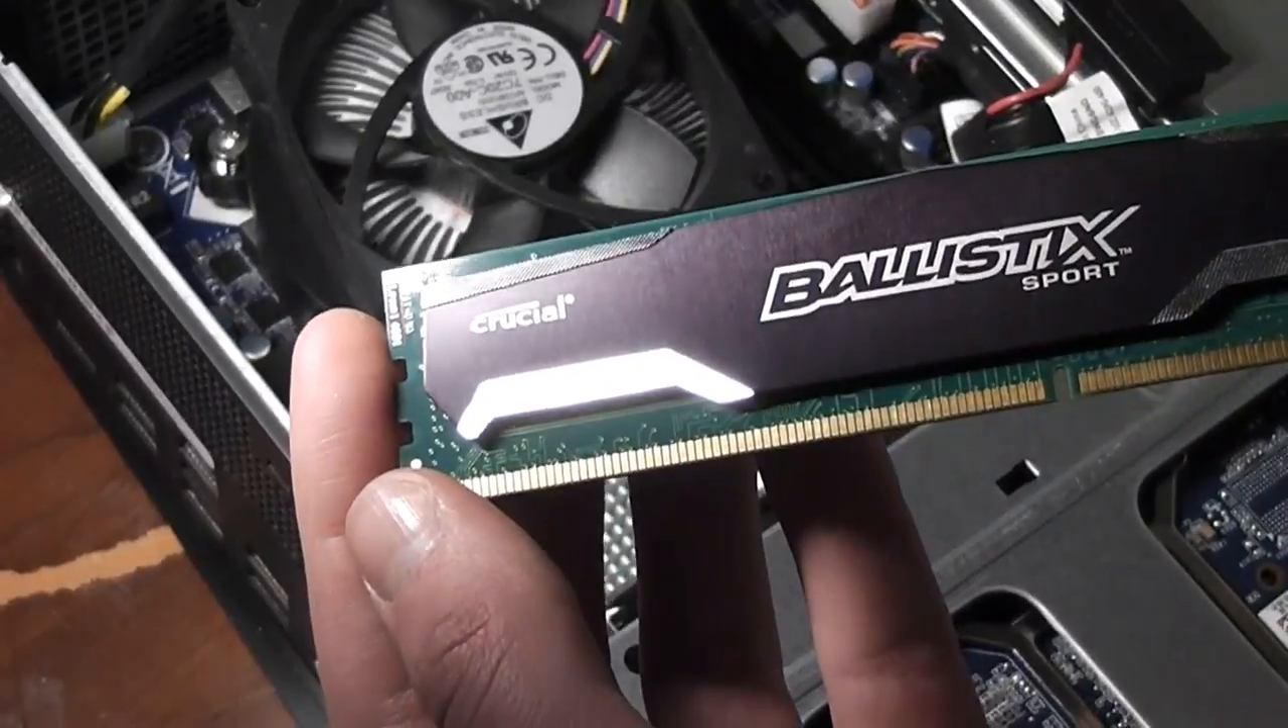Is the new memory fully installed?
No.